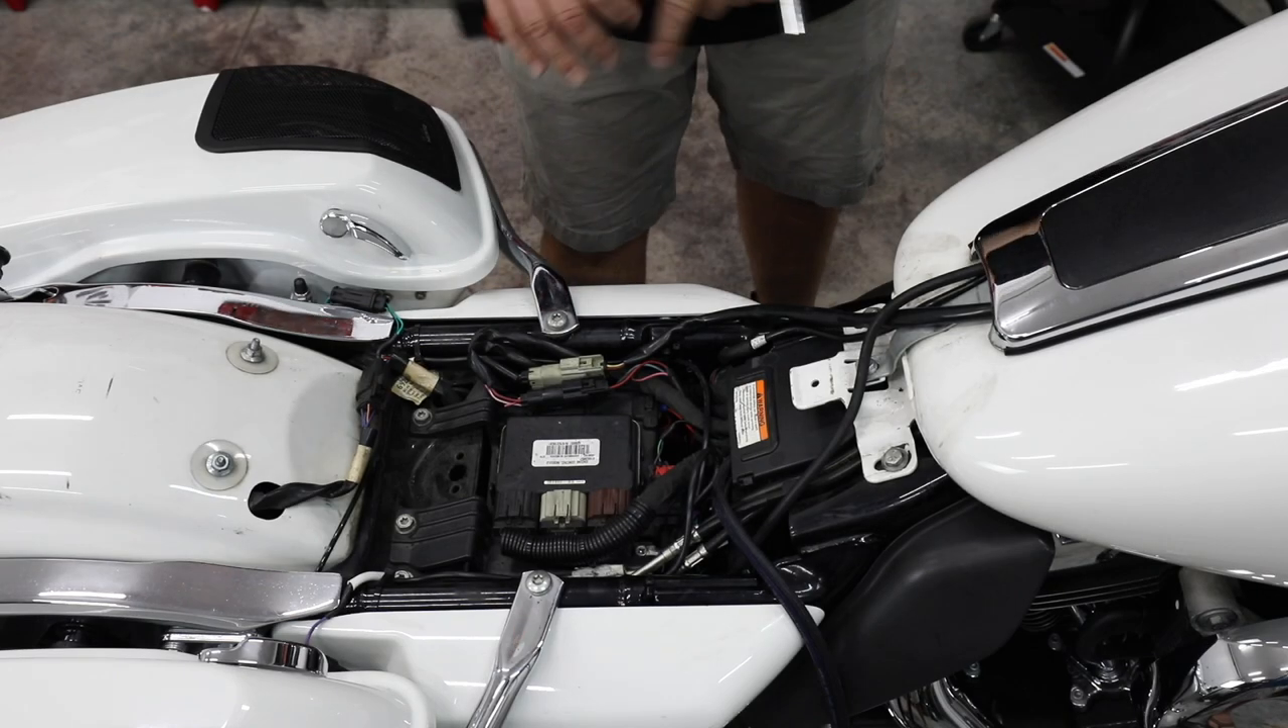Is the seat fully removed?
Yes.